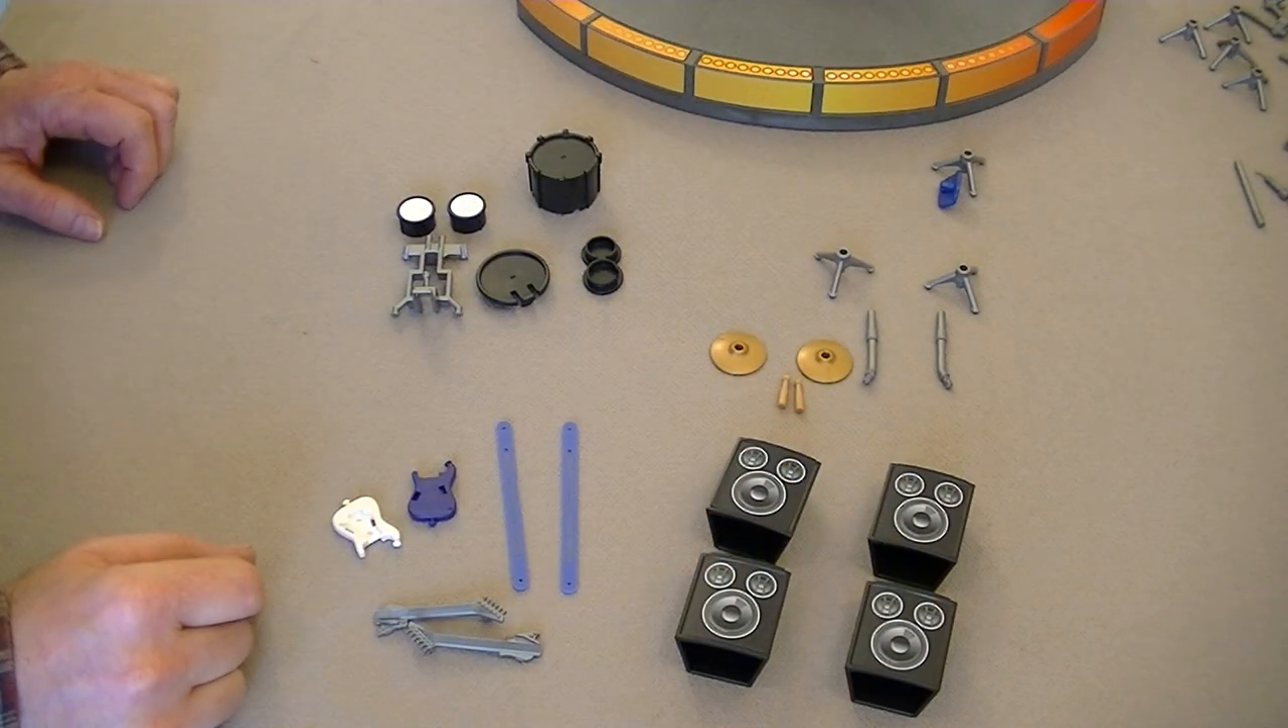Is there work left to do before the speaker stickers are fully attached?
No.